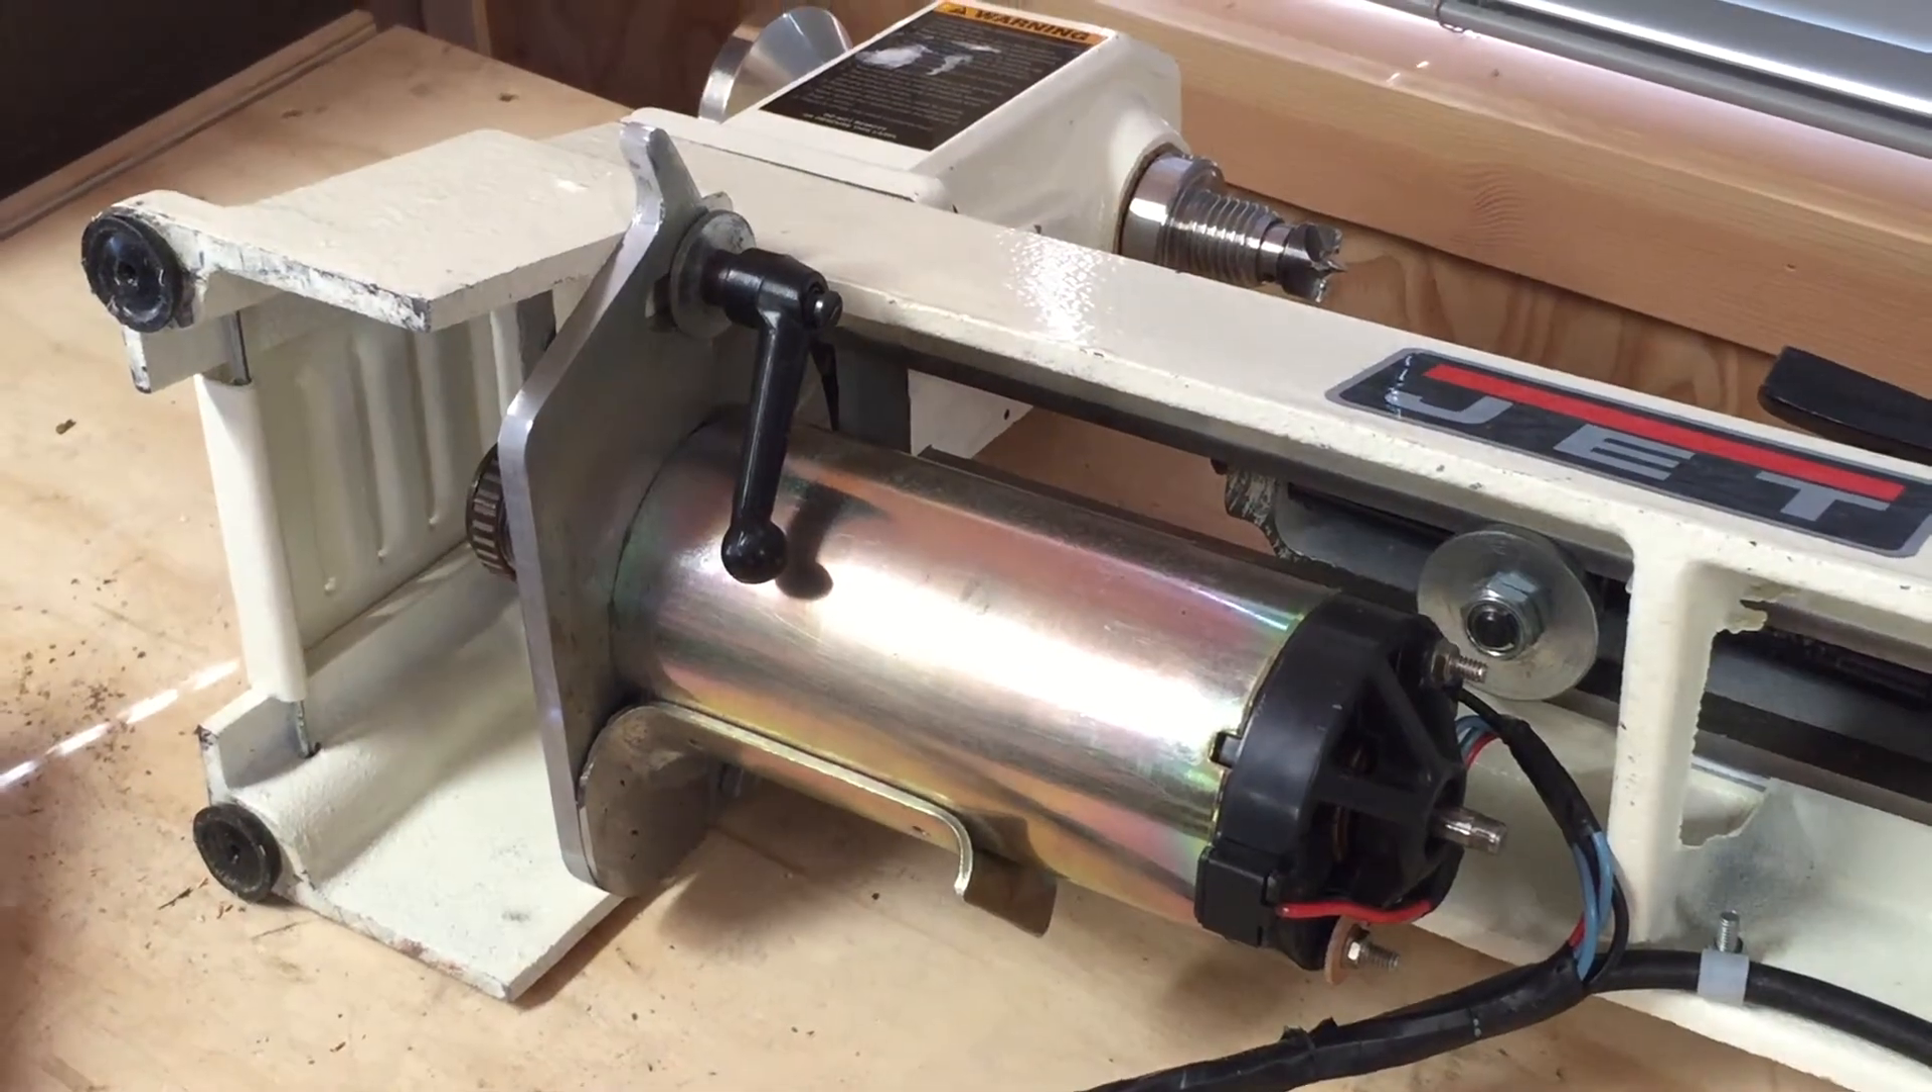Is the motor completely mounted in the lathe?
Yes.